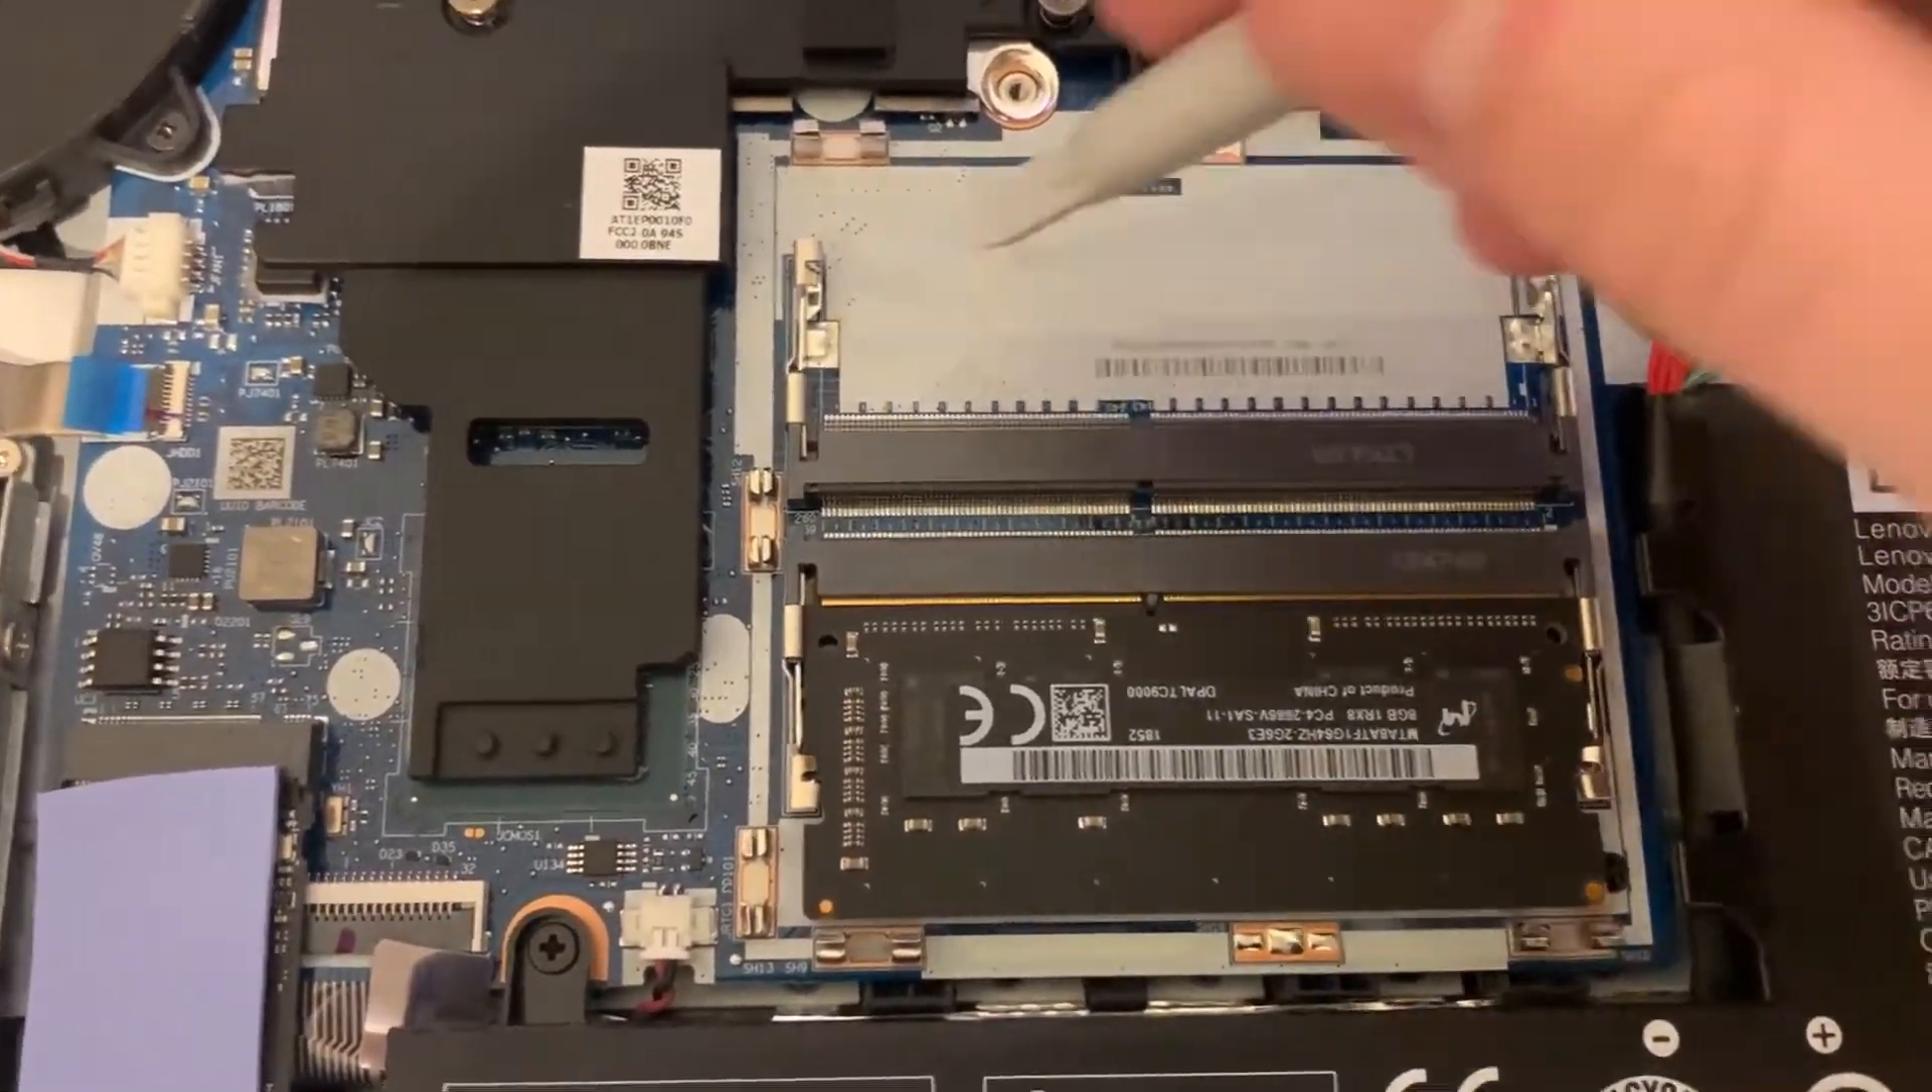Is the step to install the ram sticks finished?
No.